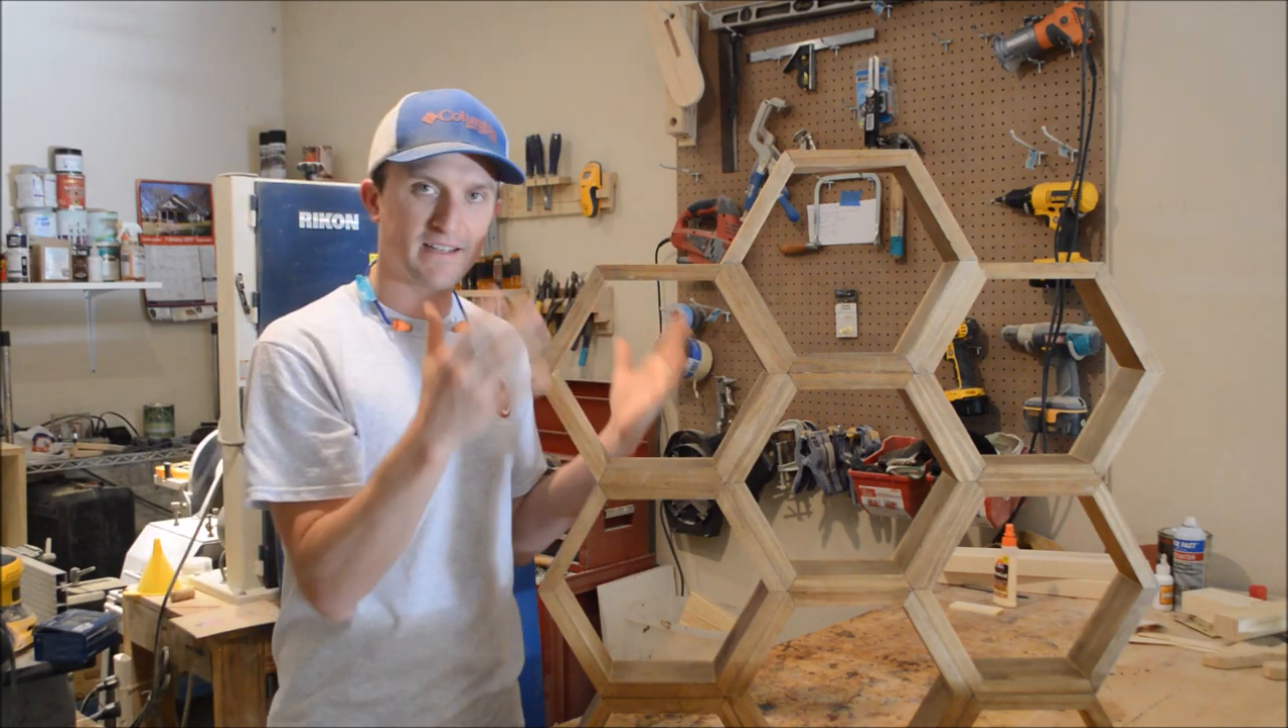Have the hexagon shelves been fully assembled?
Yes.